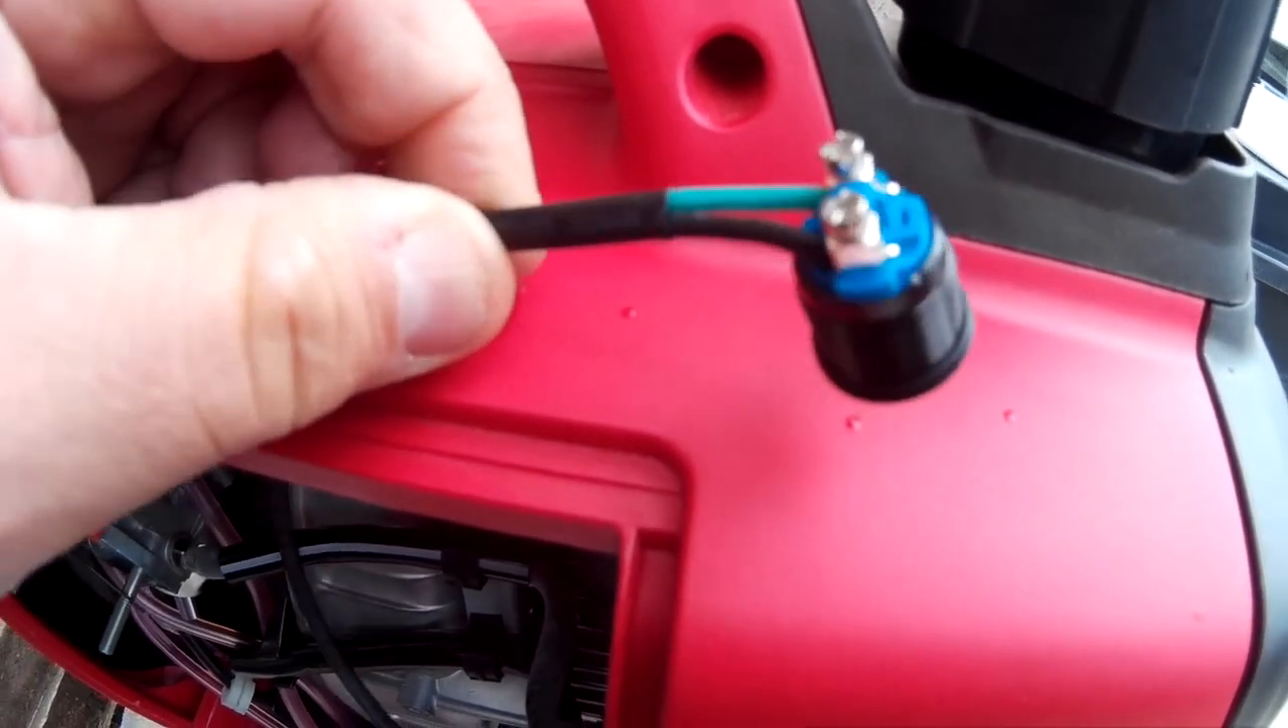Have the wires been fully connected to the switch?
Yes.